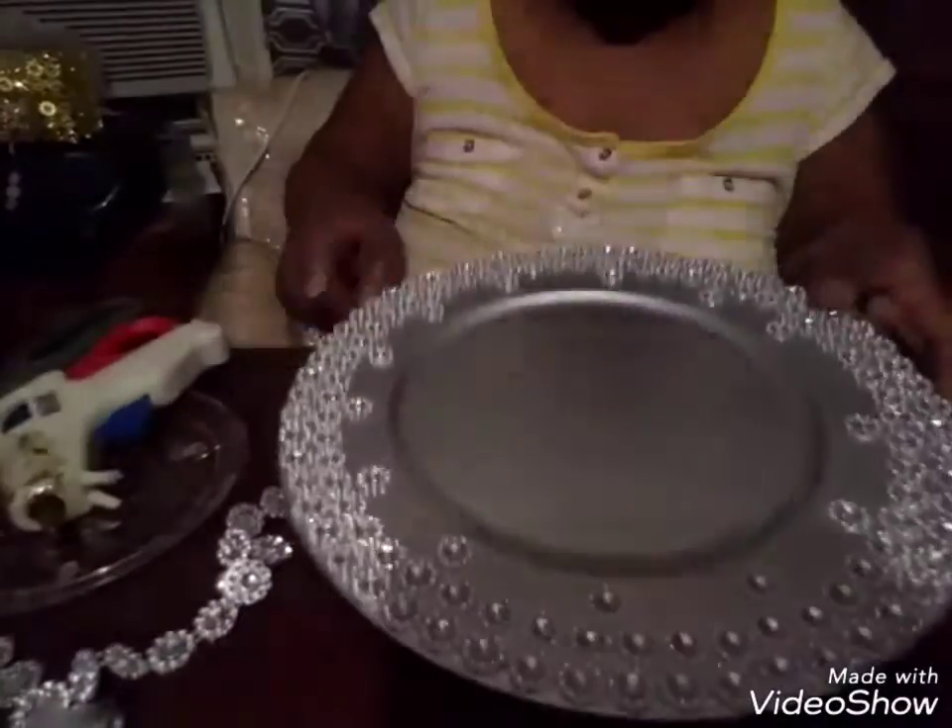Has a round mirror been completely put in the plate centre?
No.